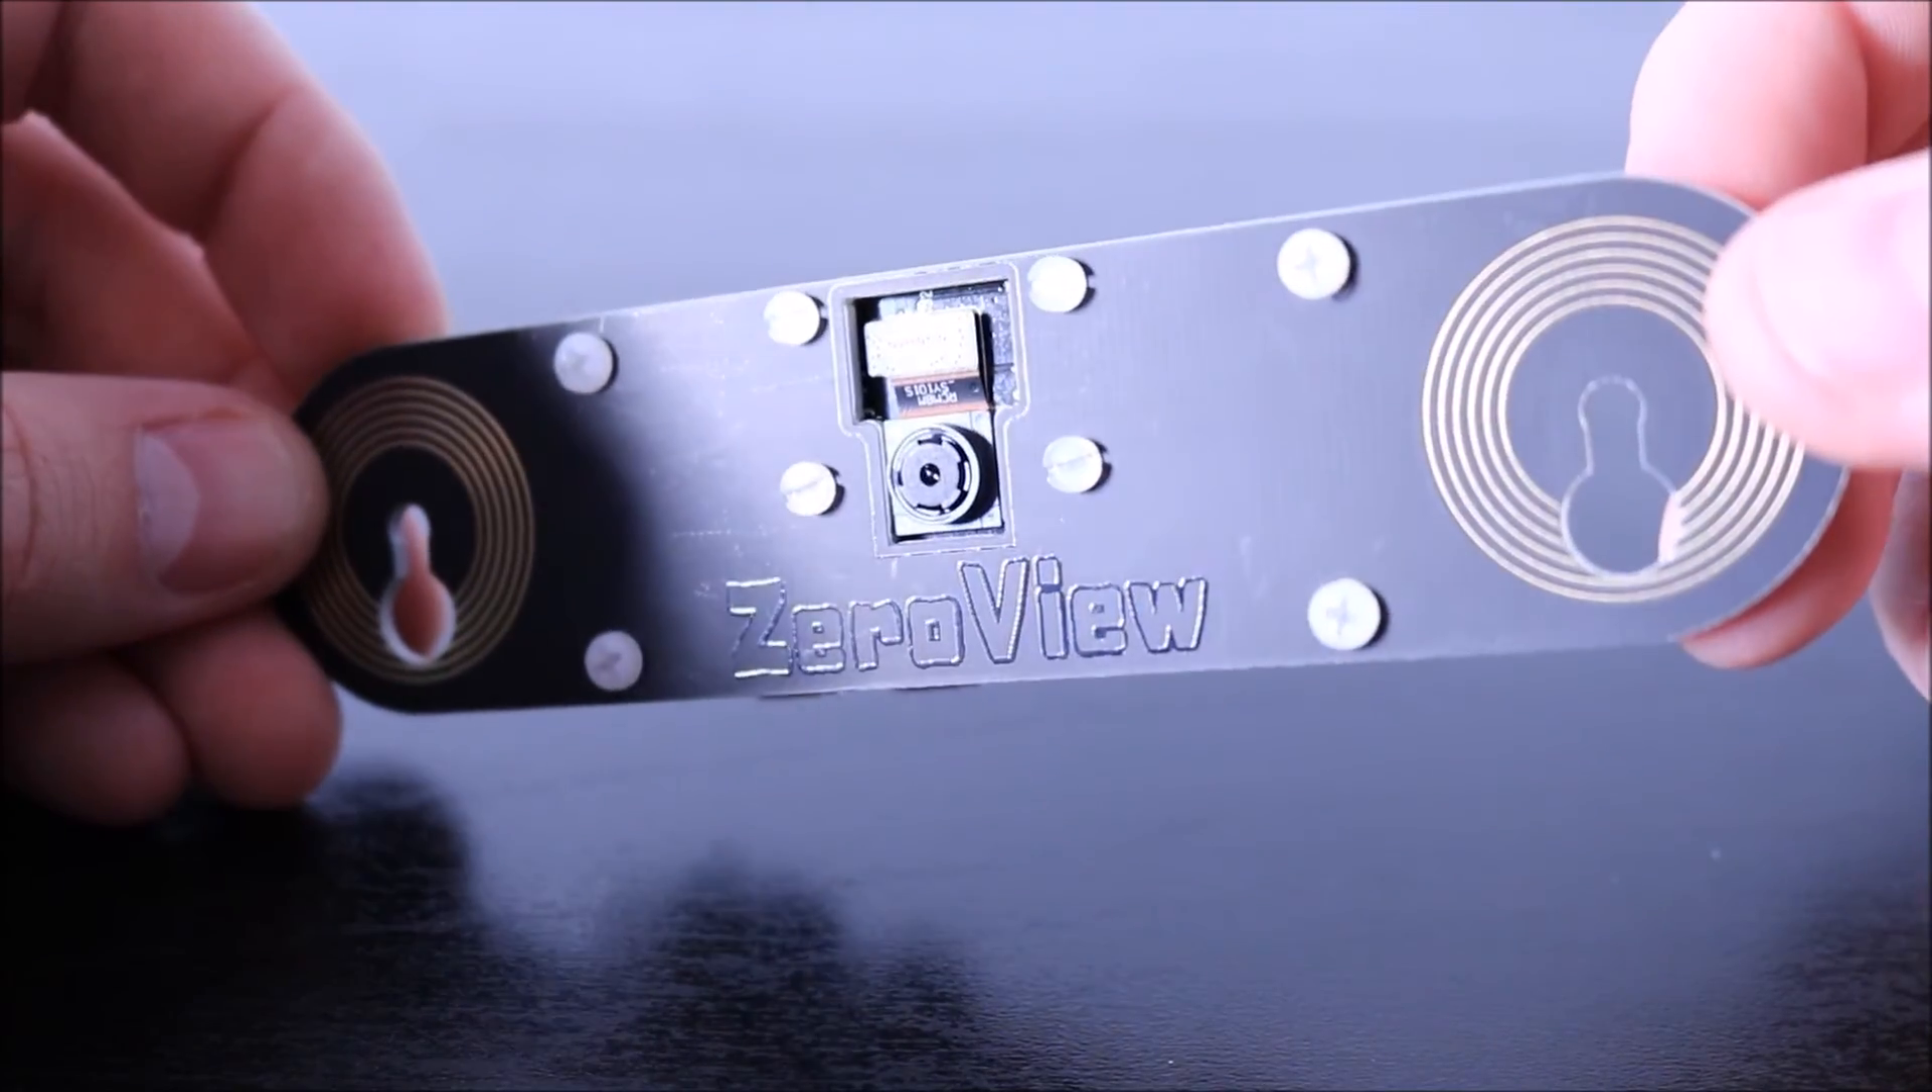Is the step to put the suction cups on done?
No.